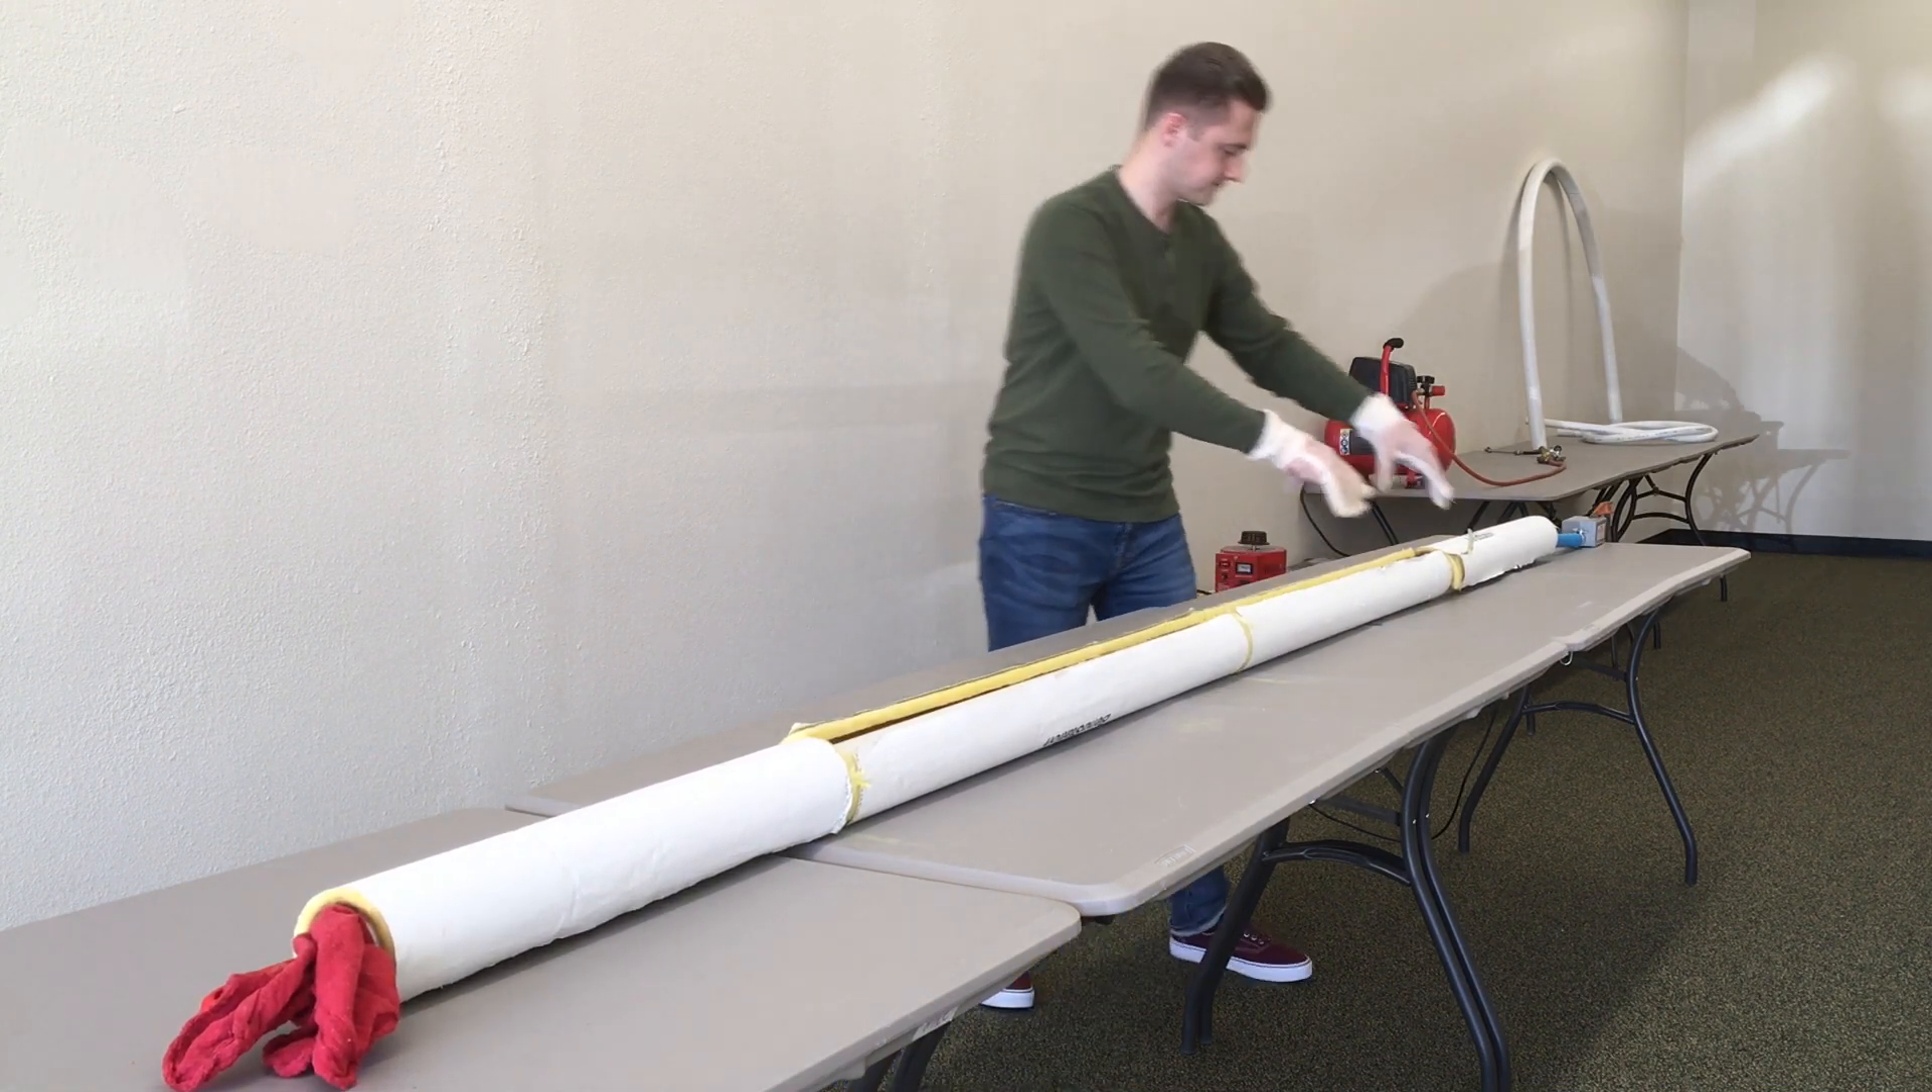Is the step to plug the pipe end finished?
Yes.